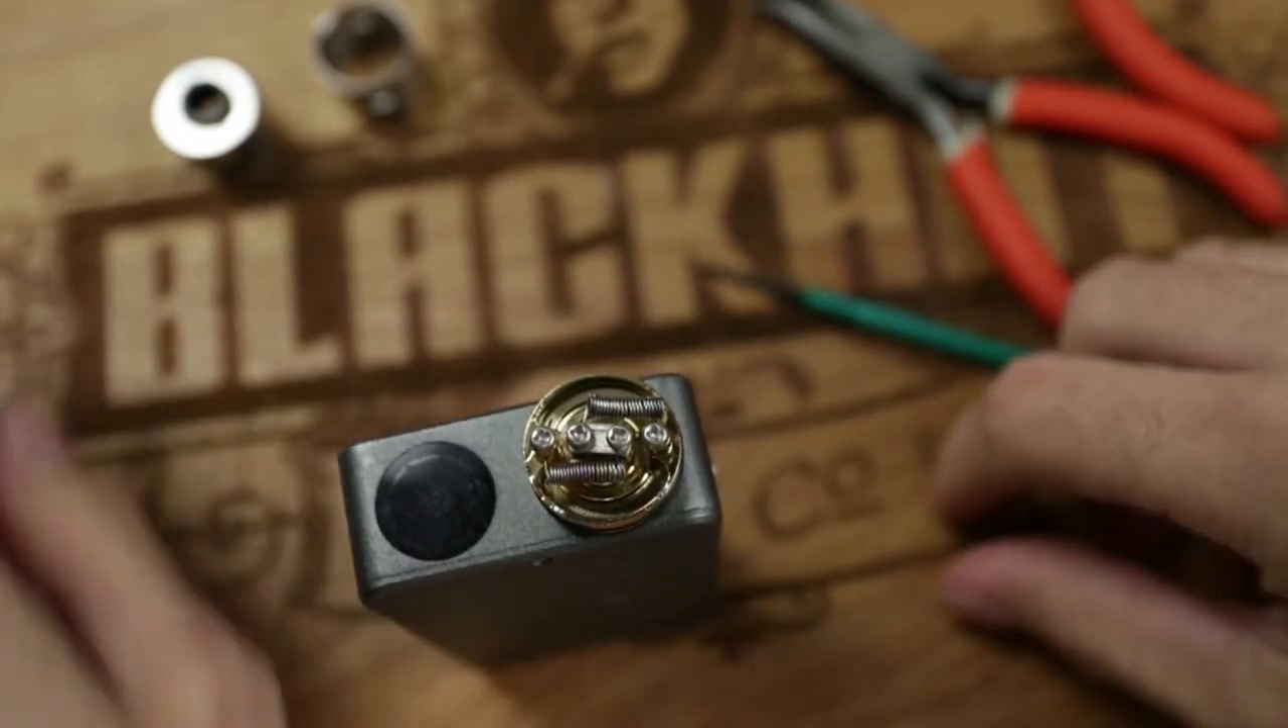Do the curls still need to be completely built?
No.